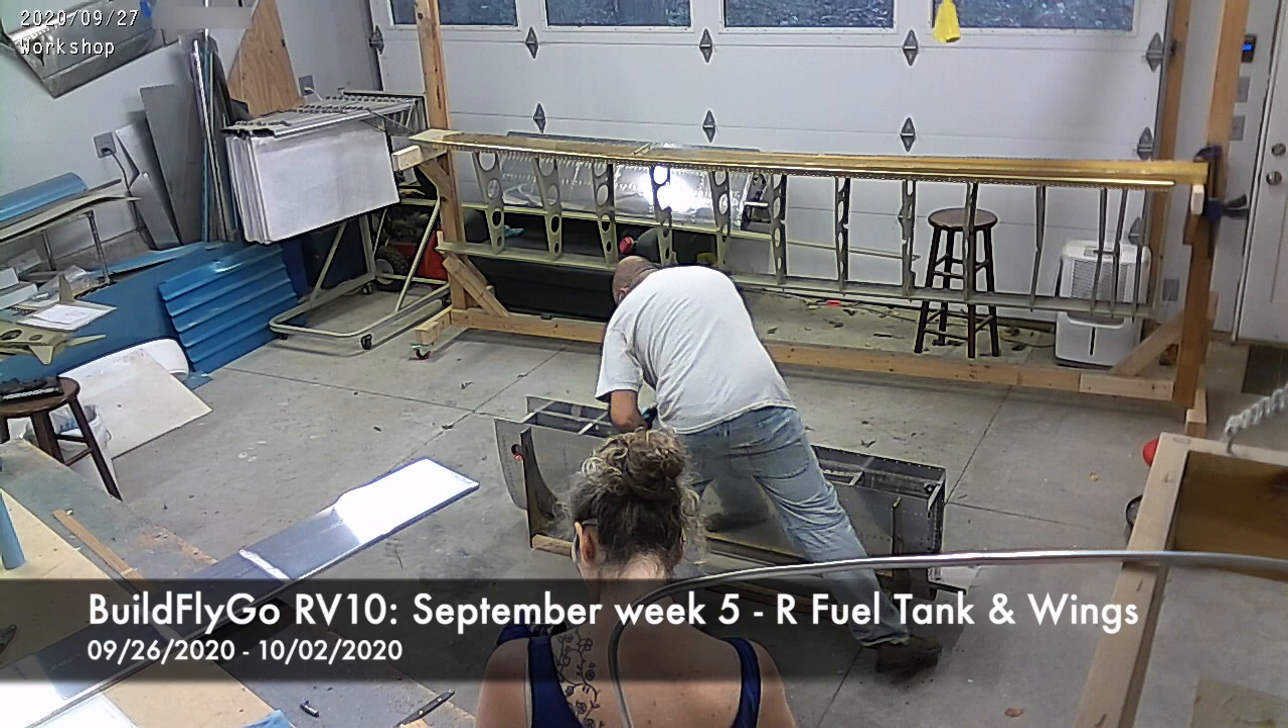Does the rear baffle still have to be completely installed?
Yes.